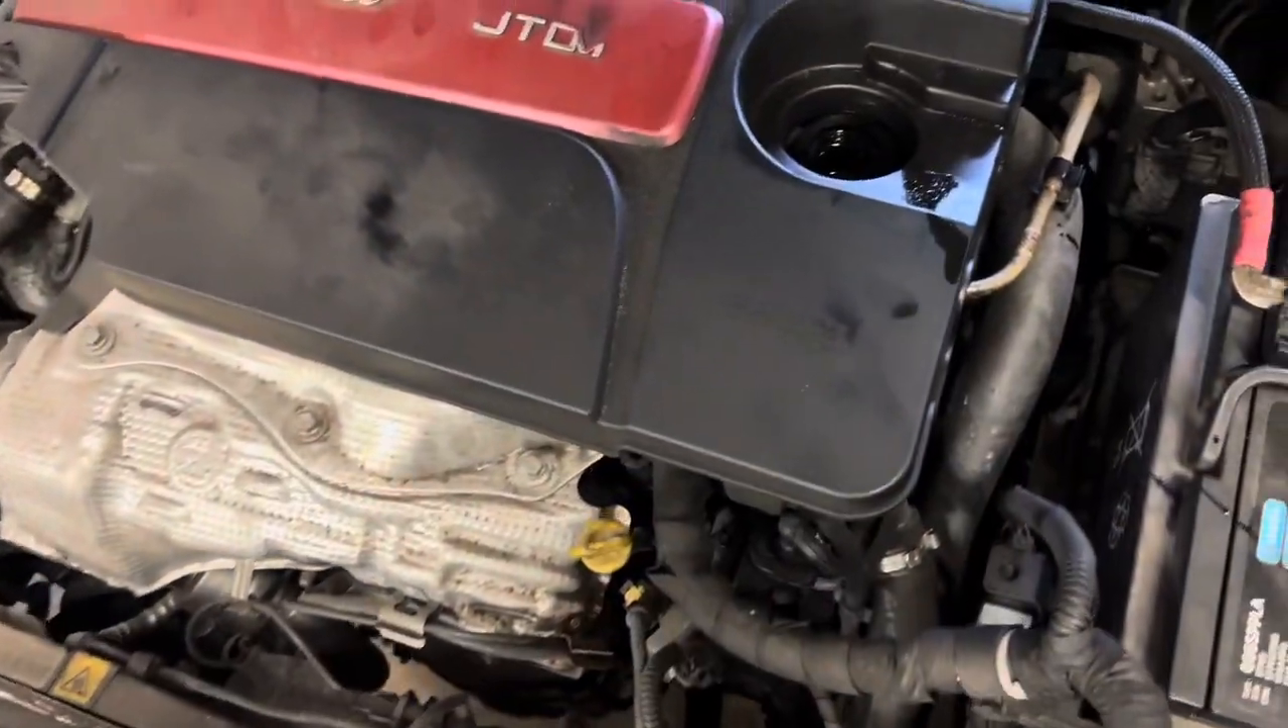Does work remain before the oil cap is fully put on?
Yes.